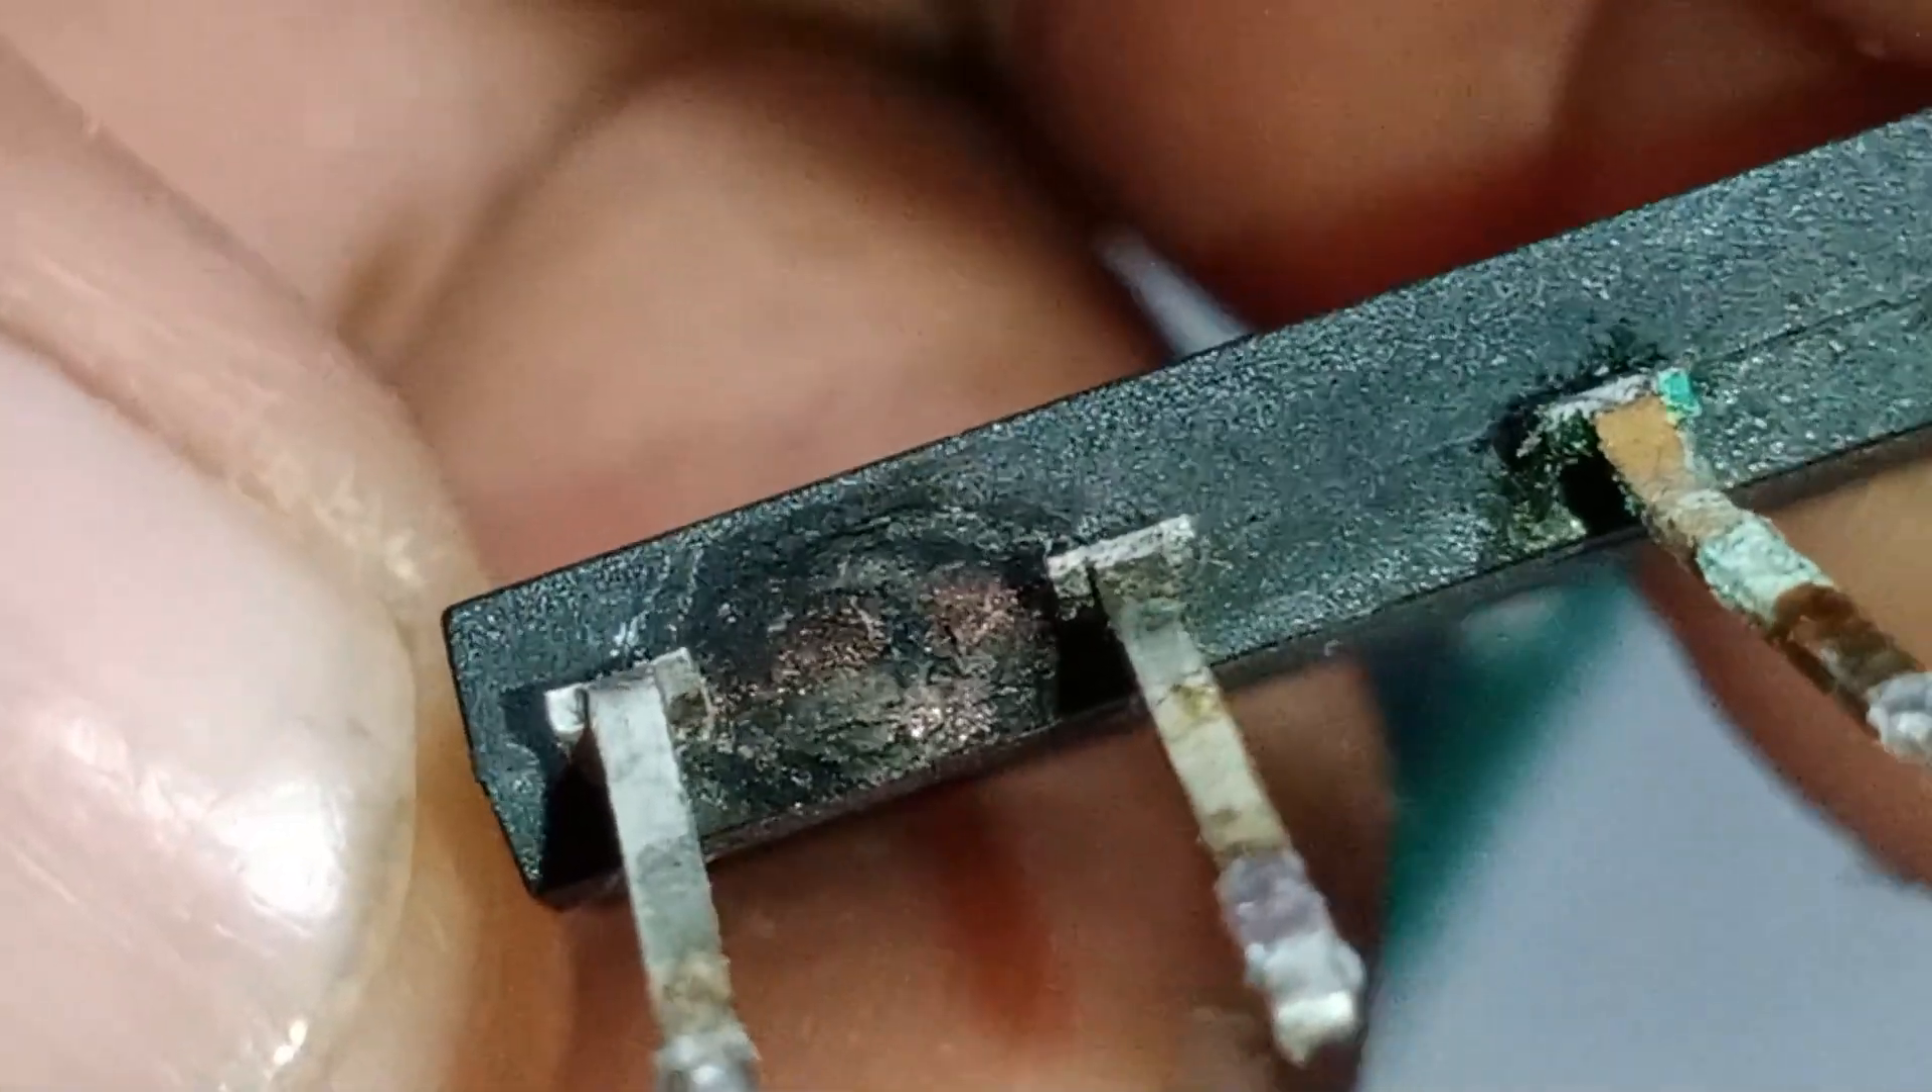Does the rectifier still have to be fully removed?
No.